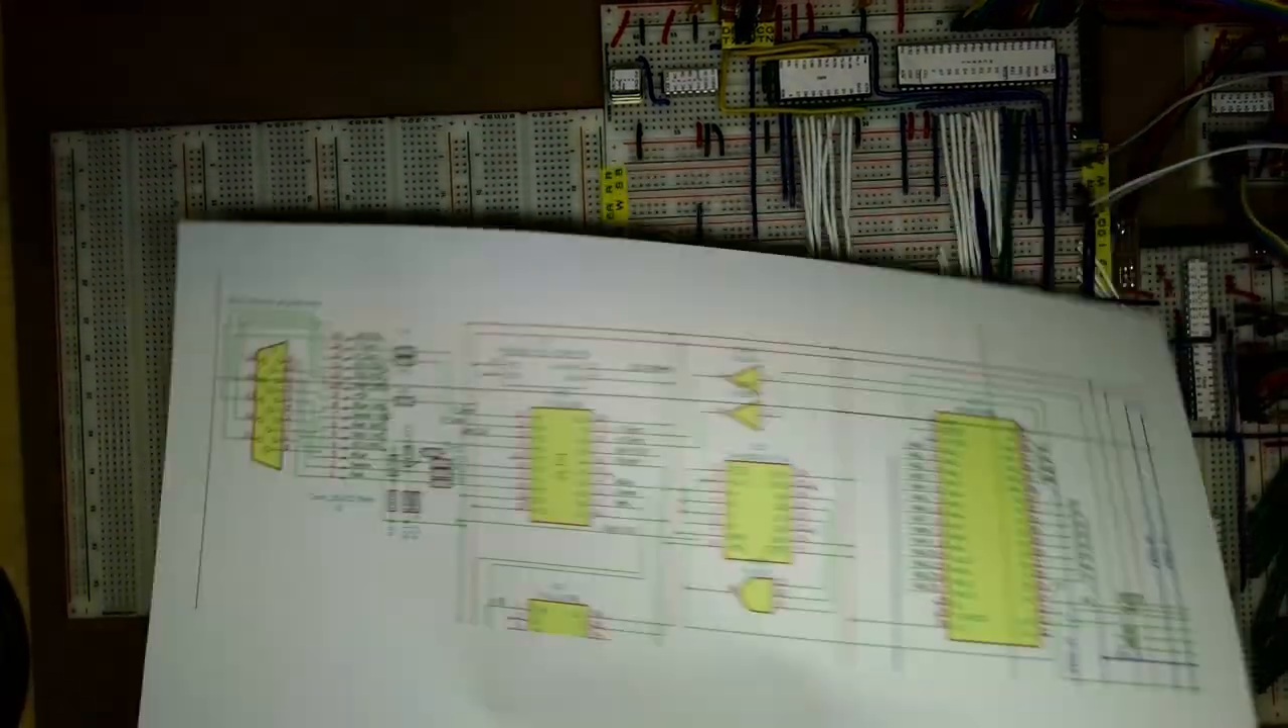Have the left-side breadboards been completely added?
Yes.